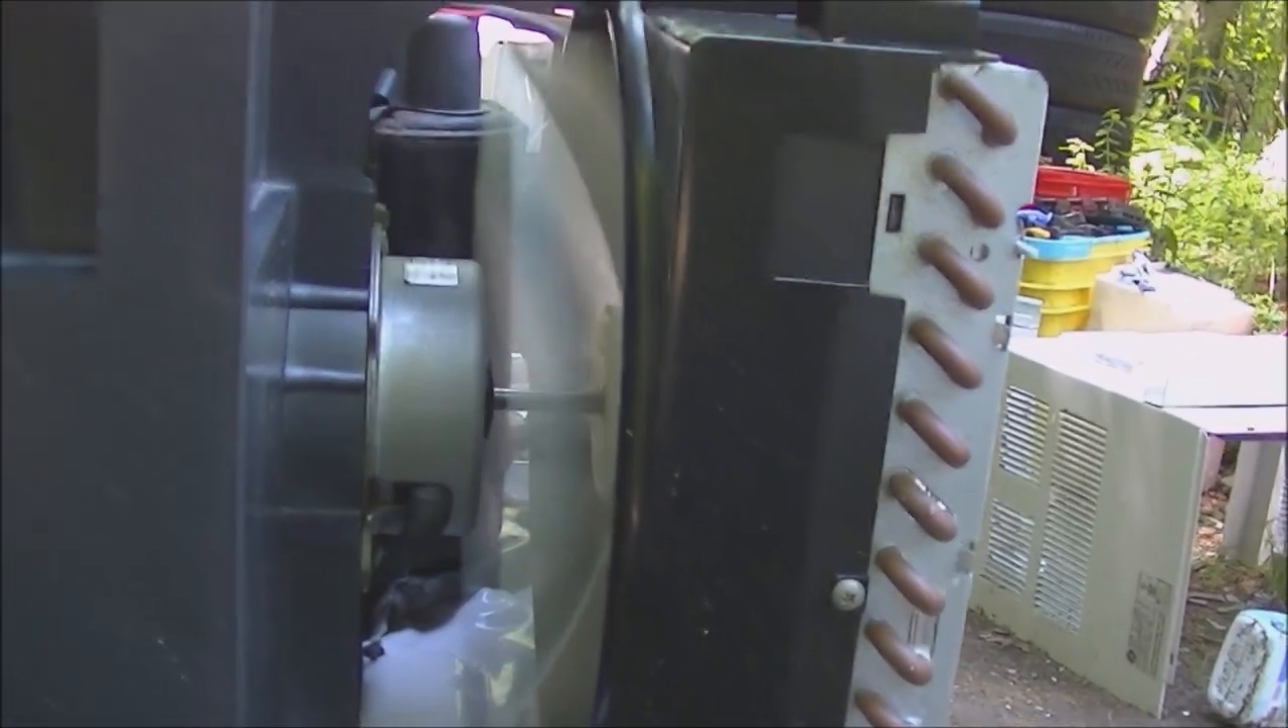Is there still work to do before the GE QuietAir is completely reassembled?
Yes.